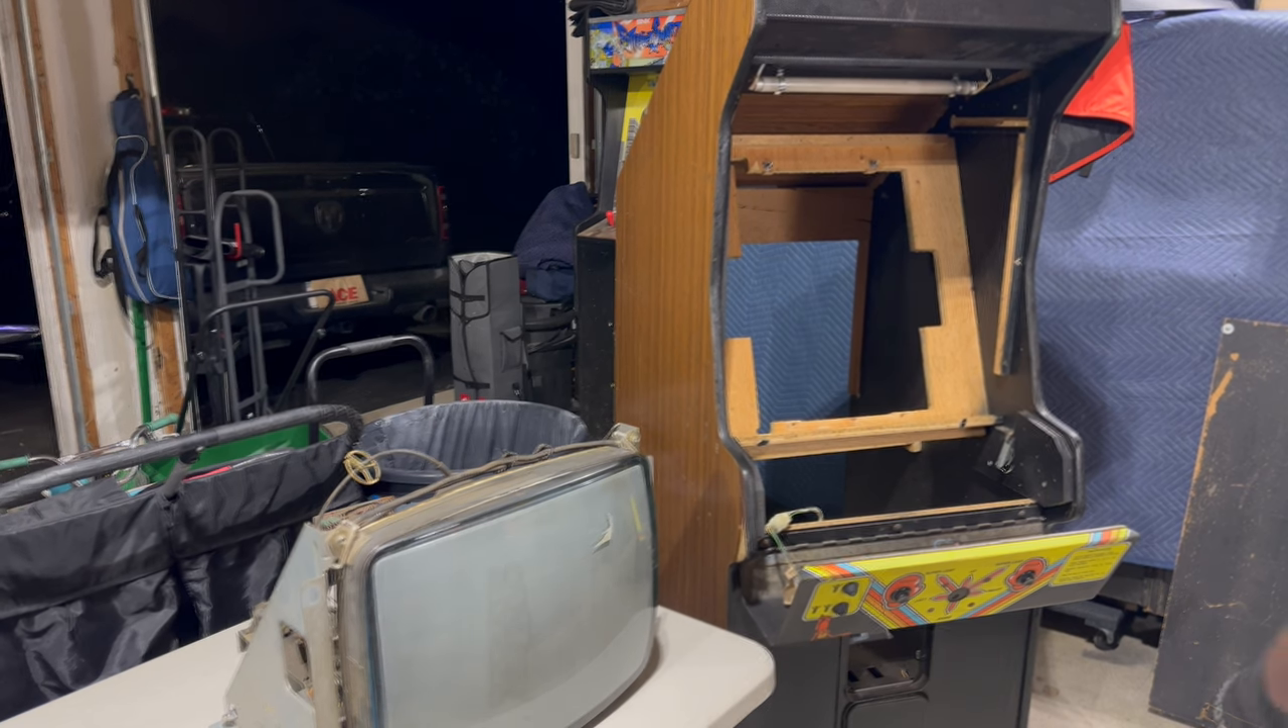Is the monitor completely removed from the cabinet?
Yes.